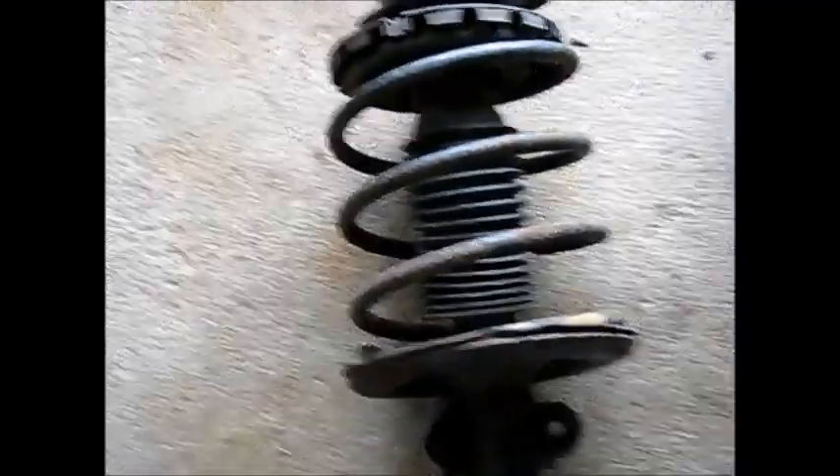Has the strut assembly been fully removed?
Yes.